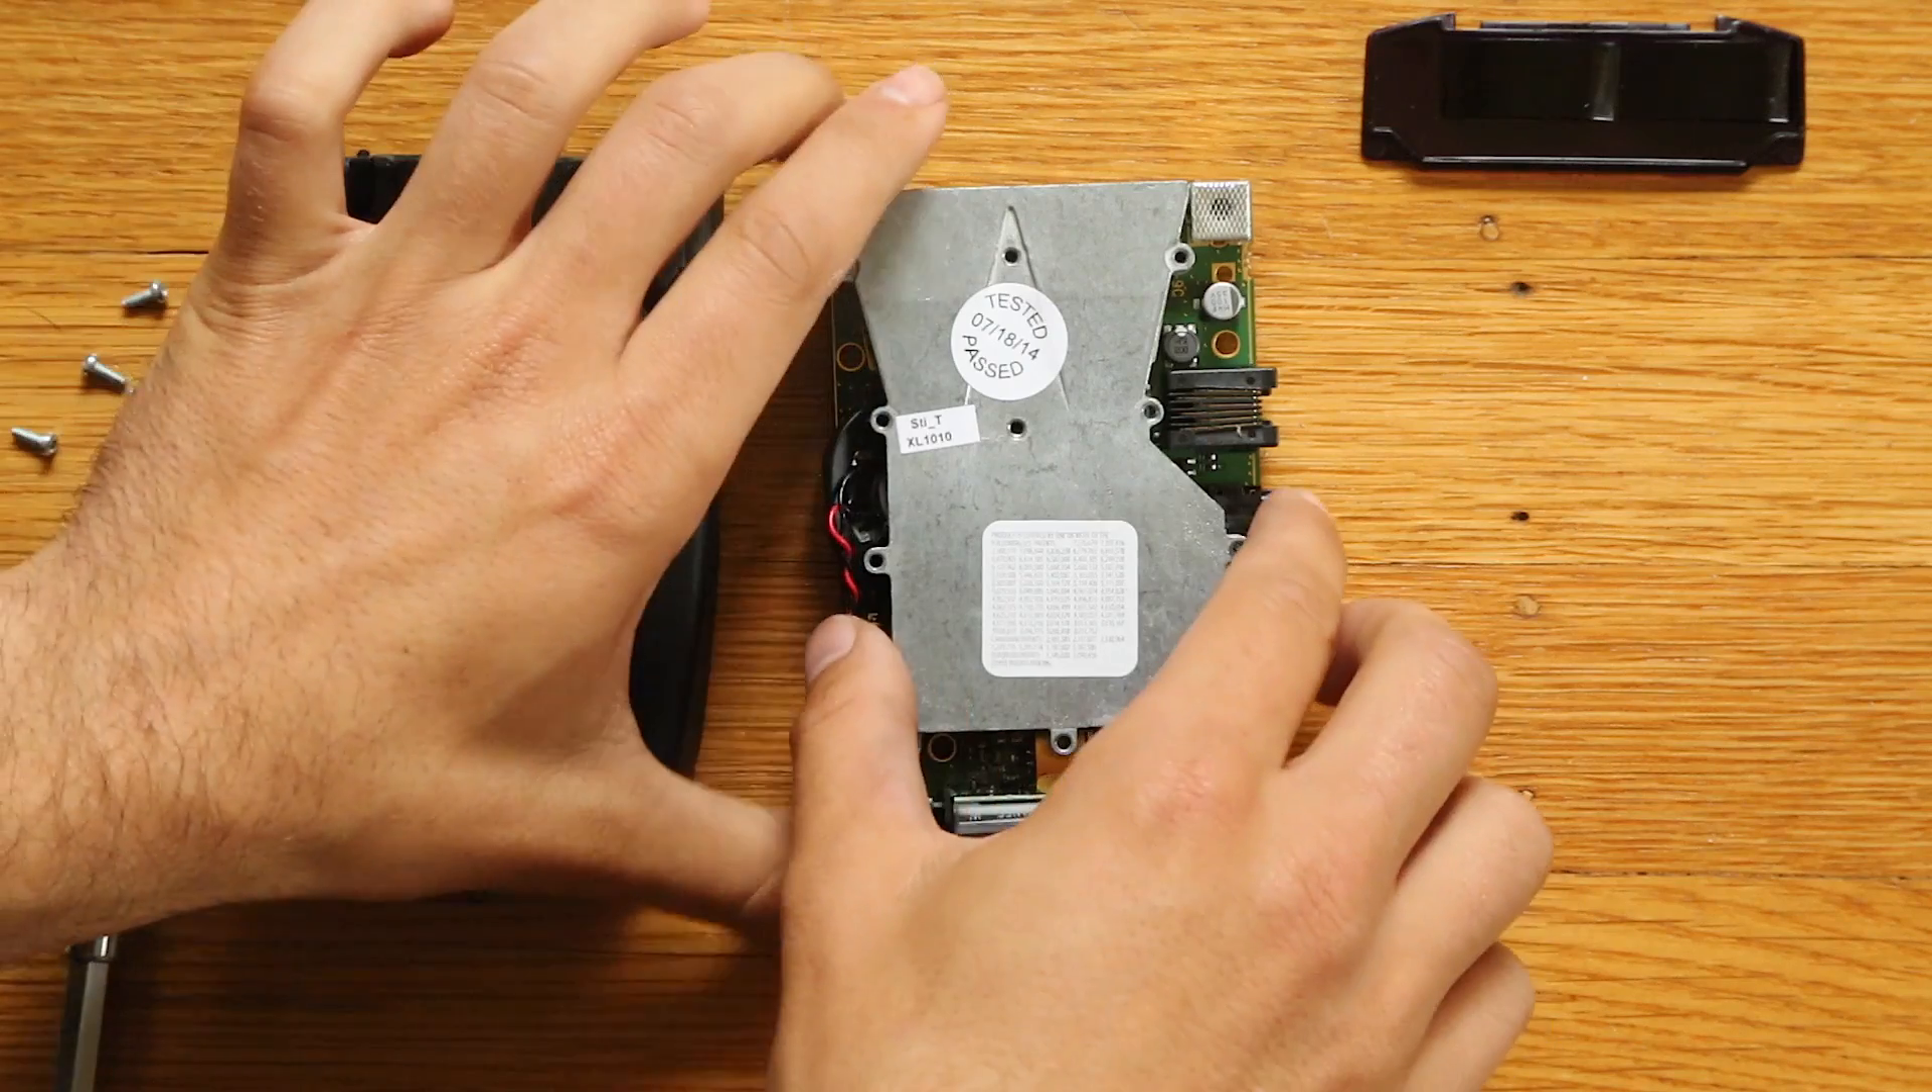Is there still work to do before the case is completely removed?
No.